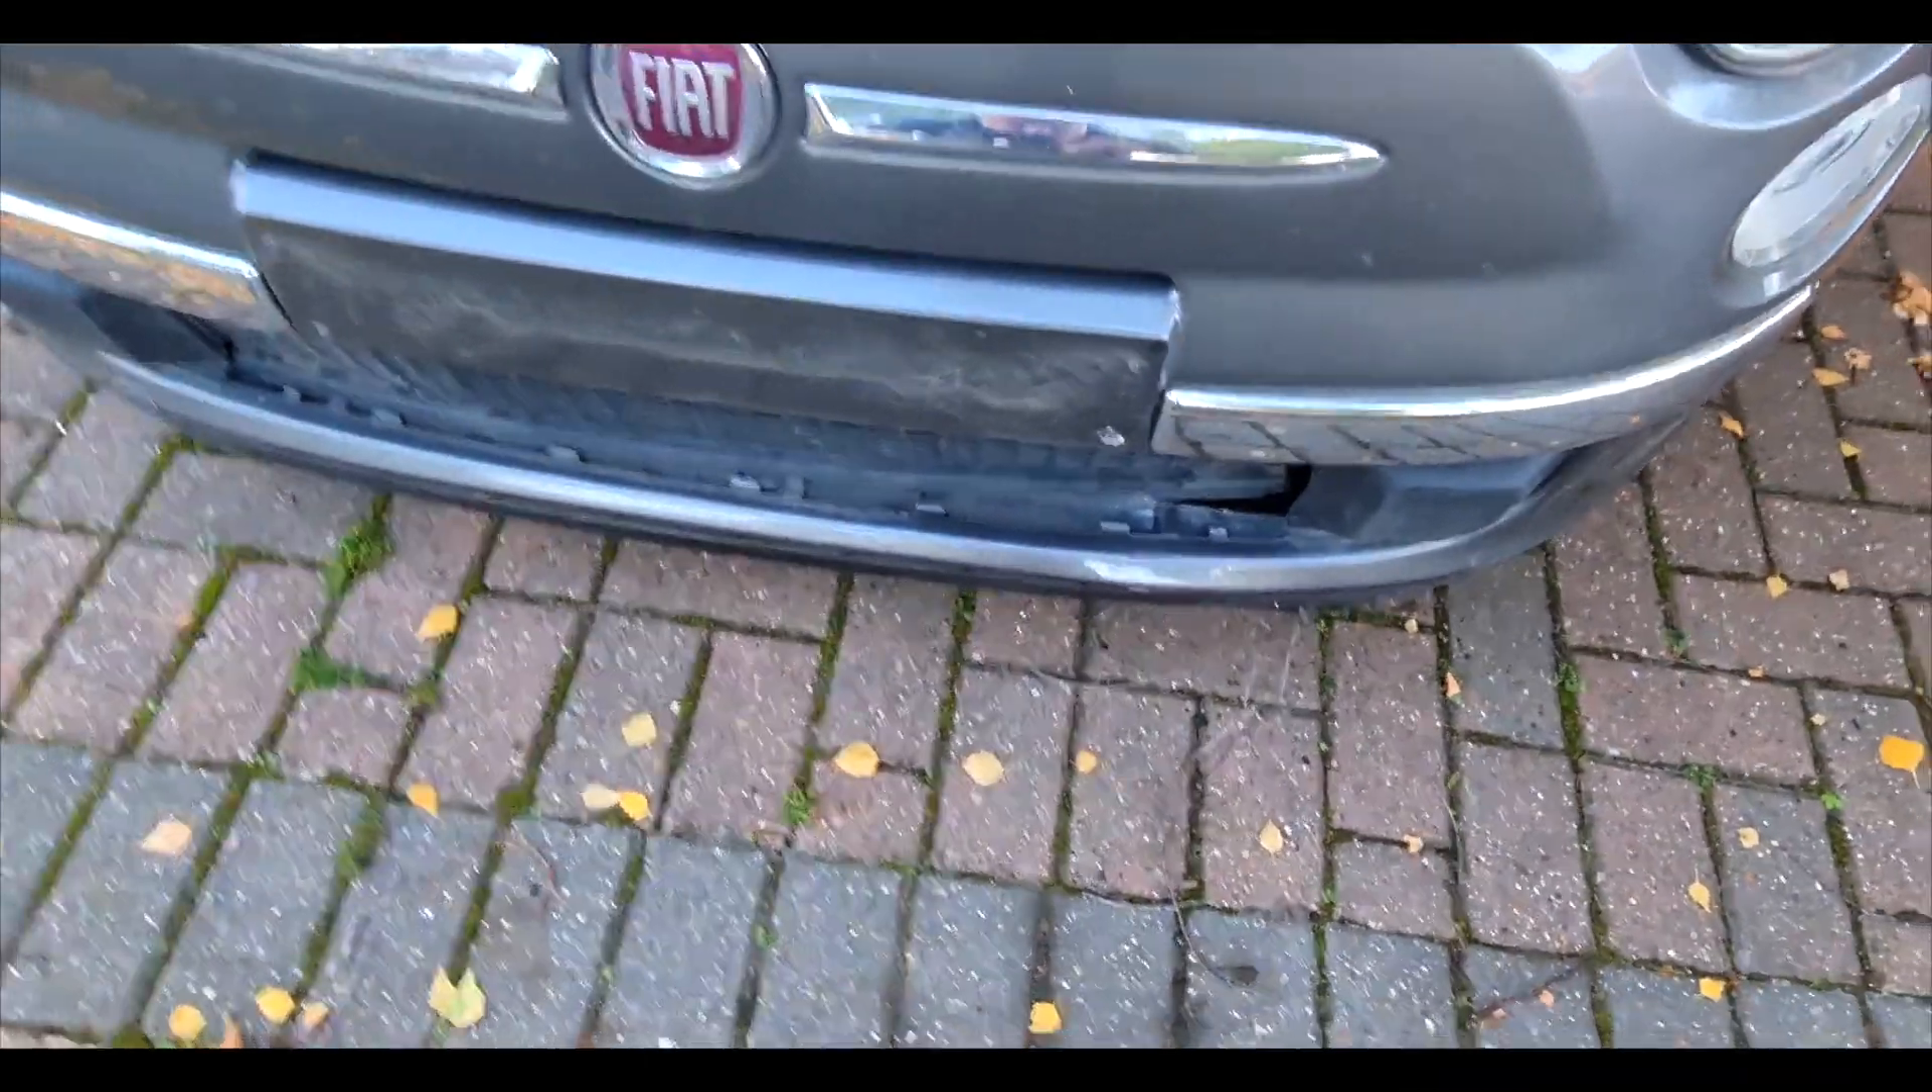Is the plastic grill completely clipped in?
No.